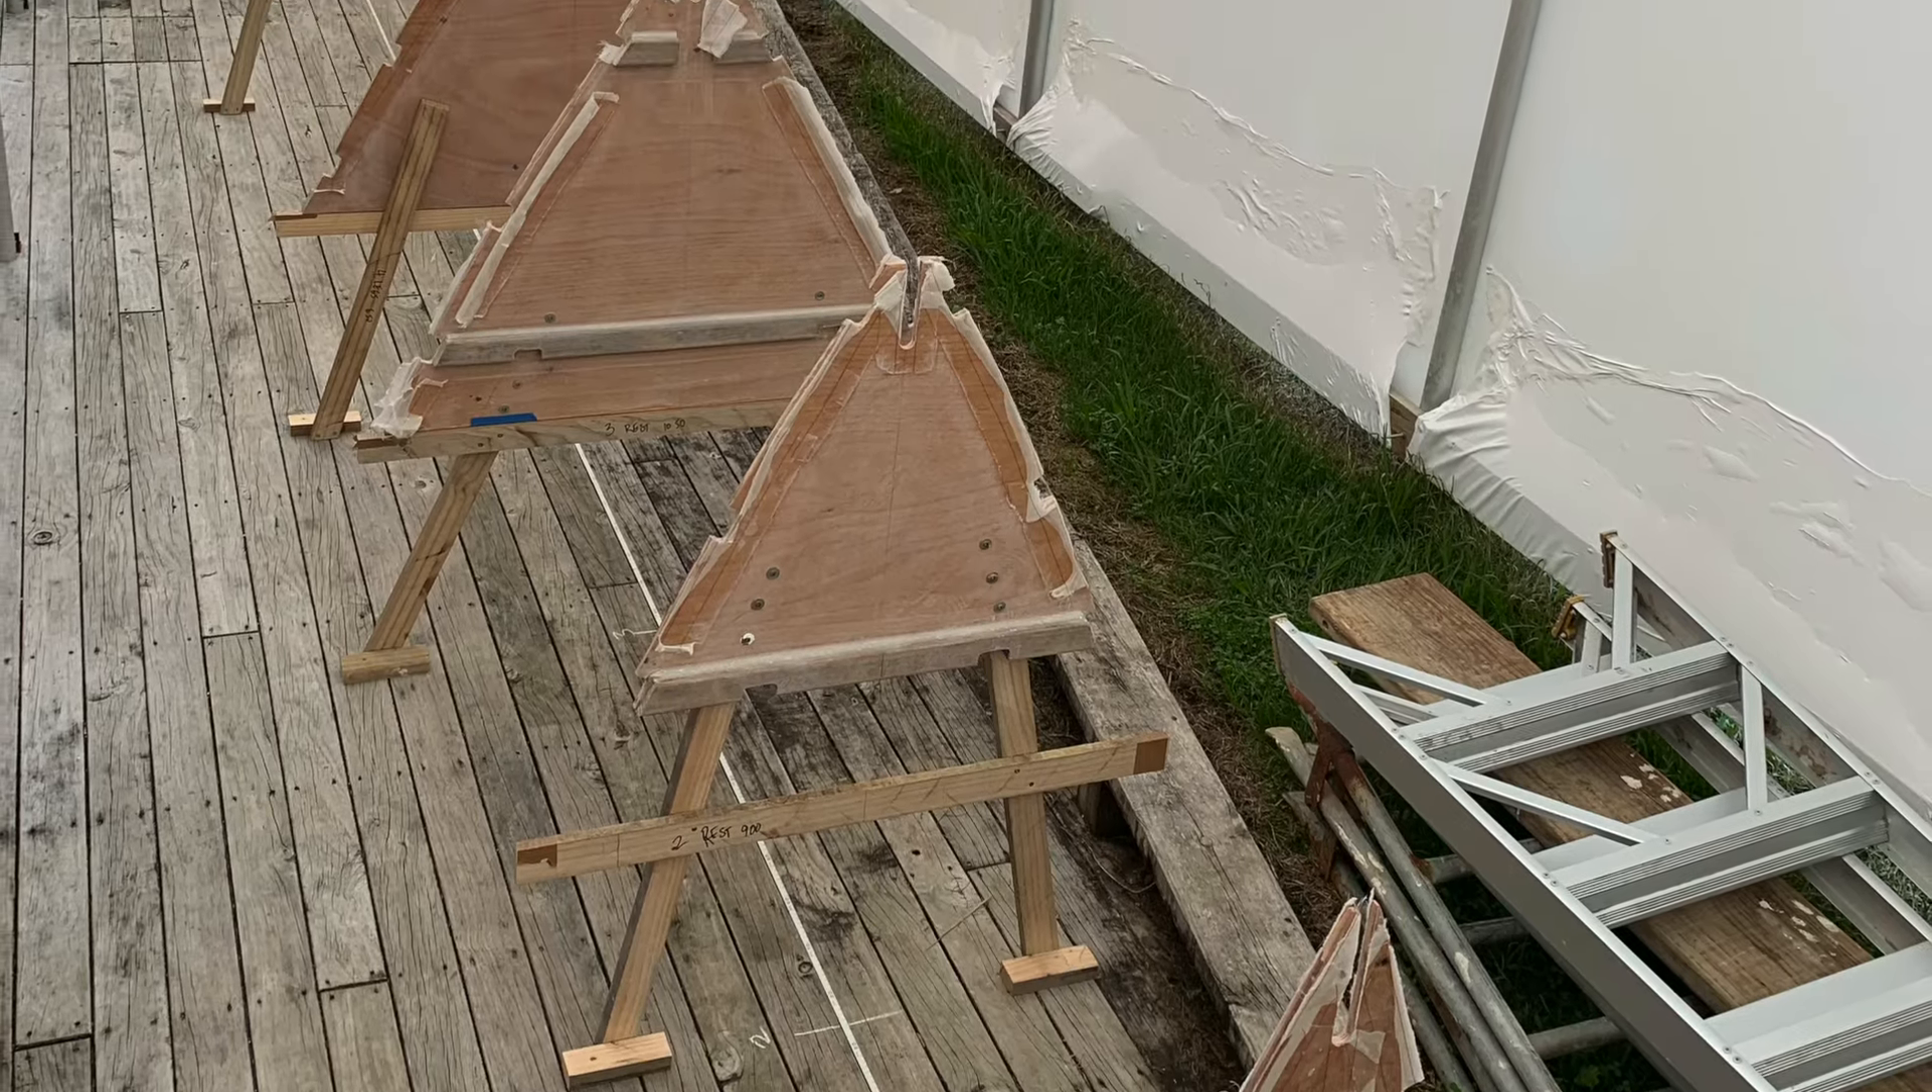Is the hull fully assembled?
No.